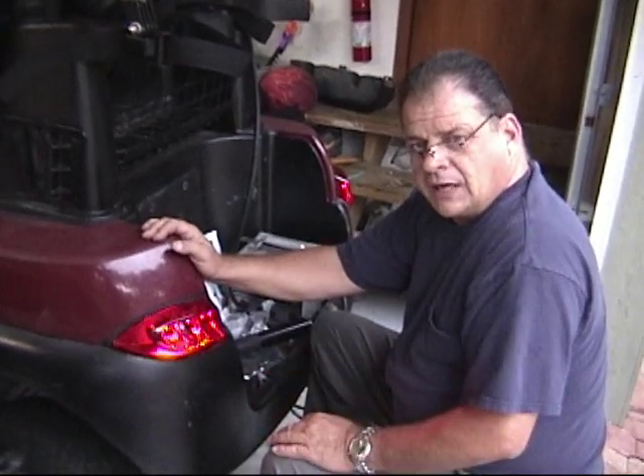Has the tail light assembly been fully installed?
Yes.